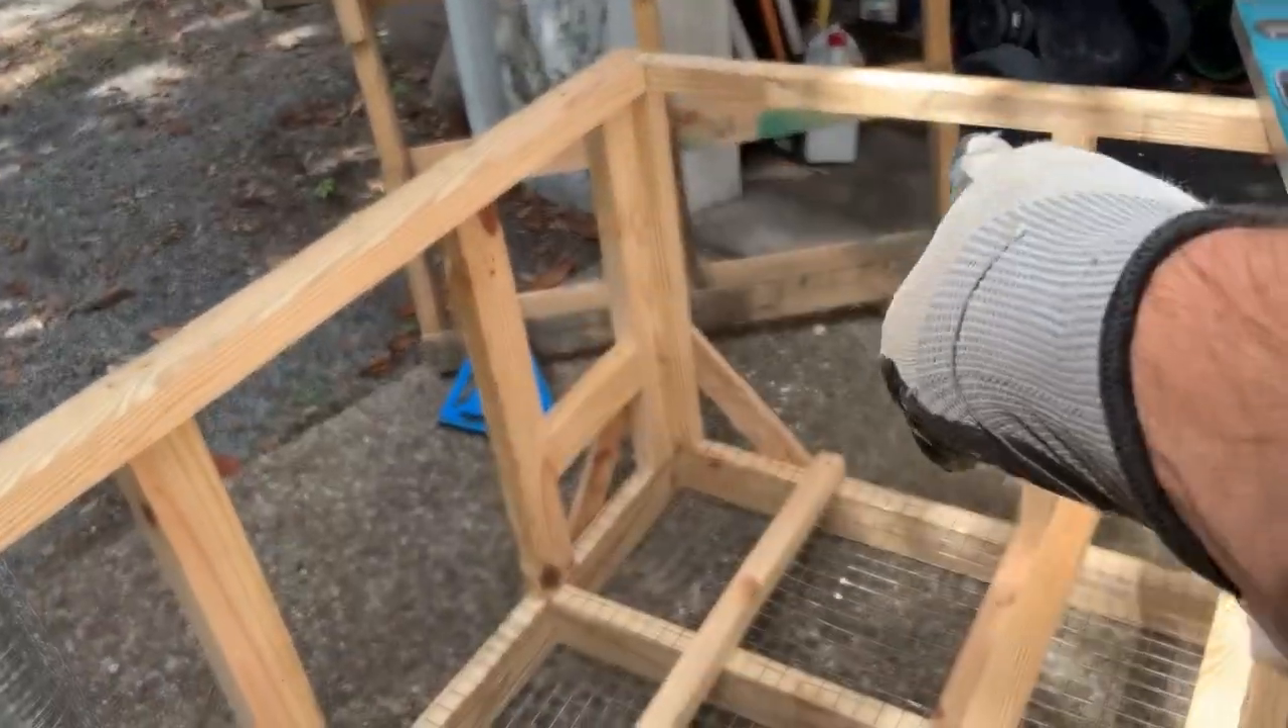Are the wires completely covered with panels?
No.